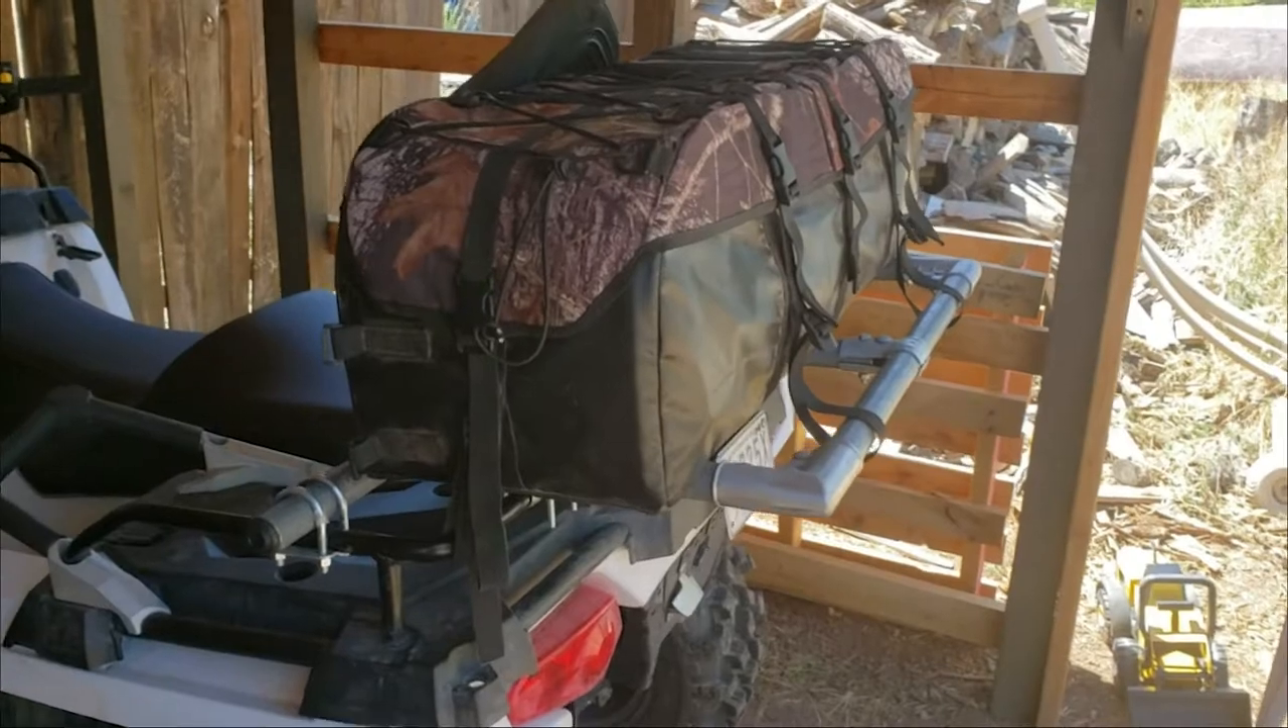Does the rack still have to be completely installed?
No.